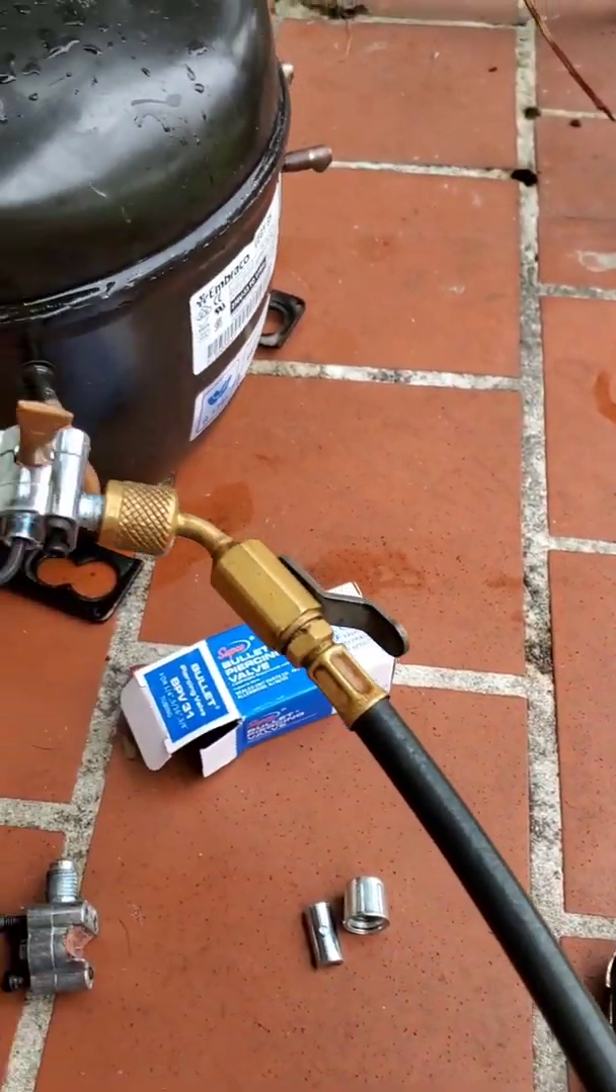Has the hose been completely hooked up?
Yes.